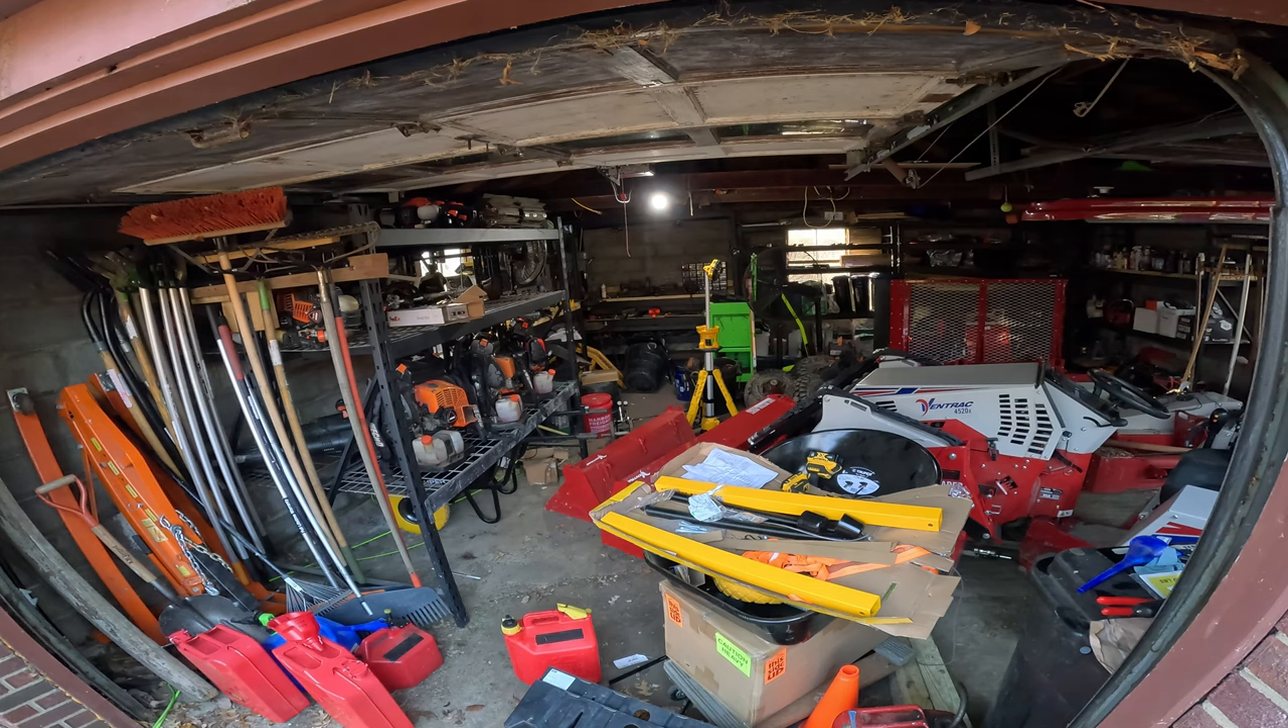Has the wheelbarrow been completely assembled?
No.